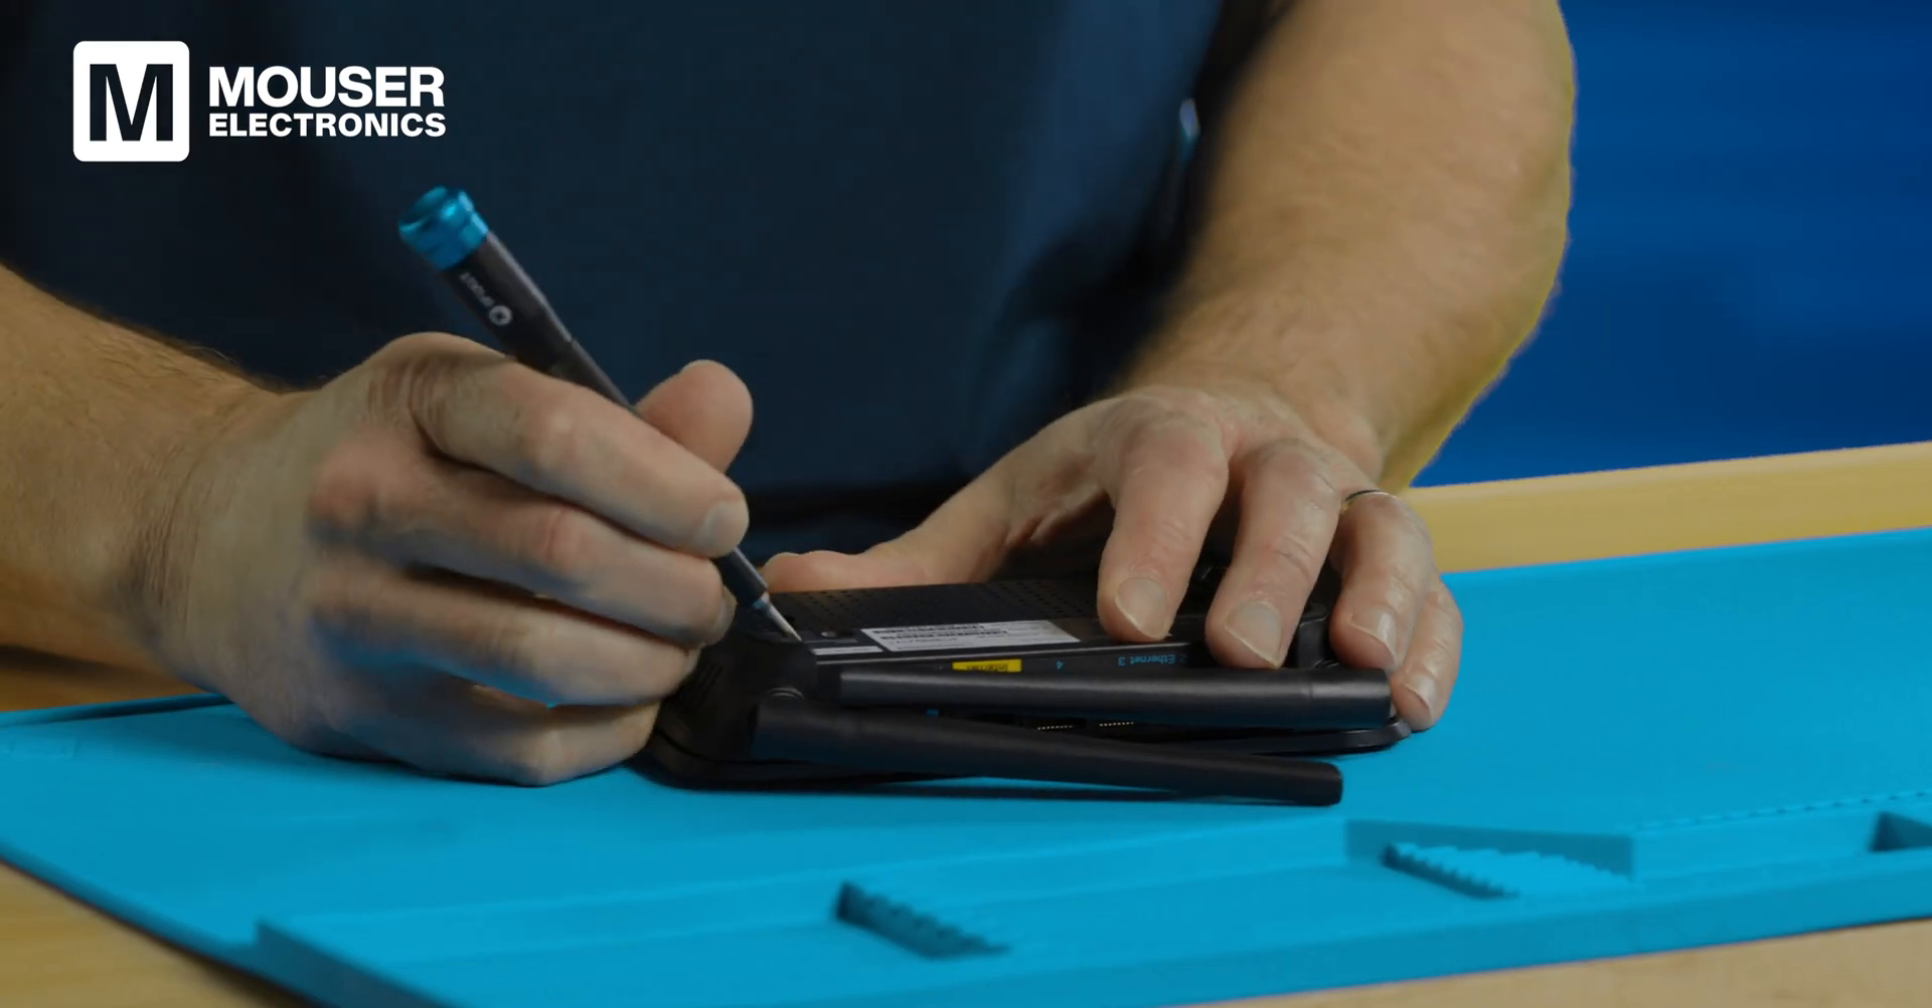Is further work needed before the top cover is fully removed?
Yes.